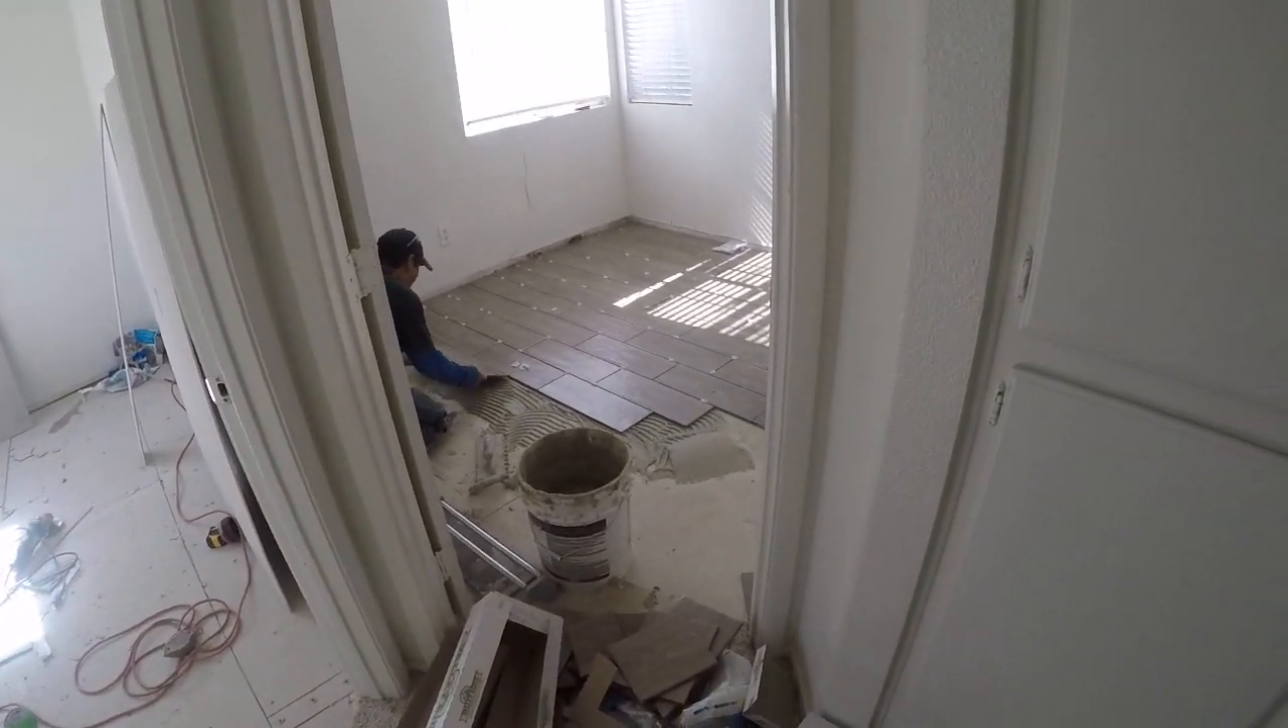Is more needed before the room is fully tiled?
Yes.